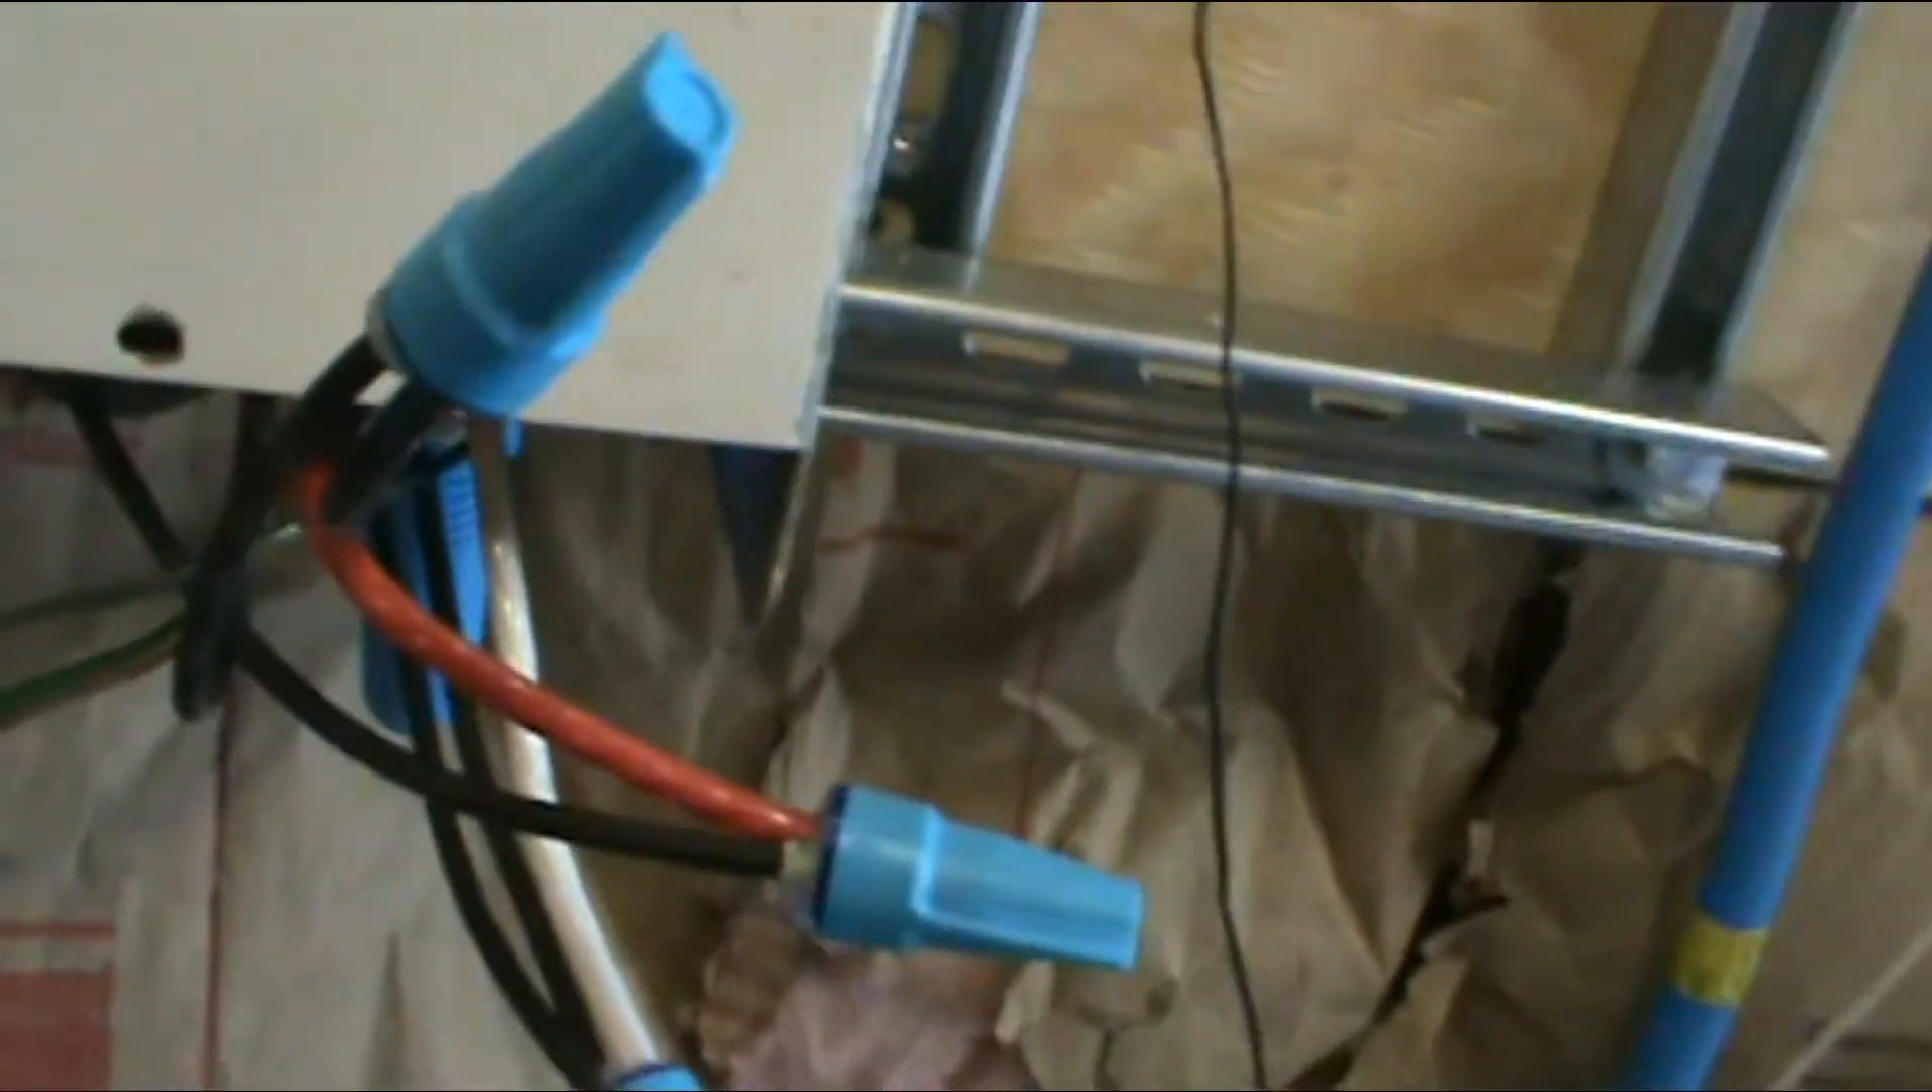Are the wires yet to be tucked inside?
Yes.